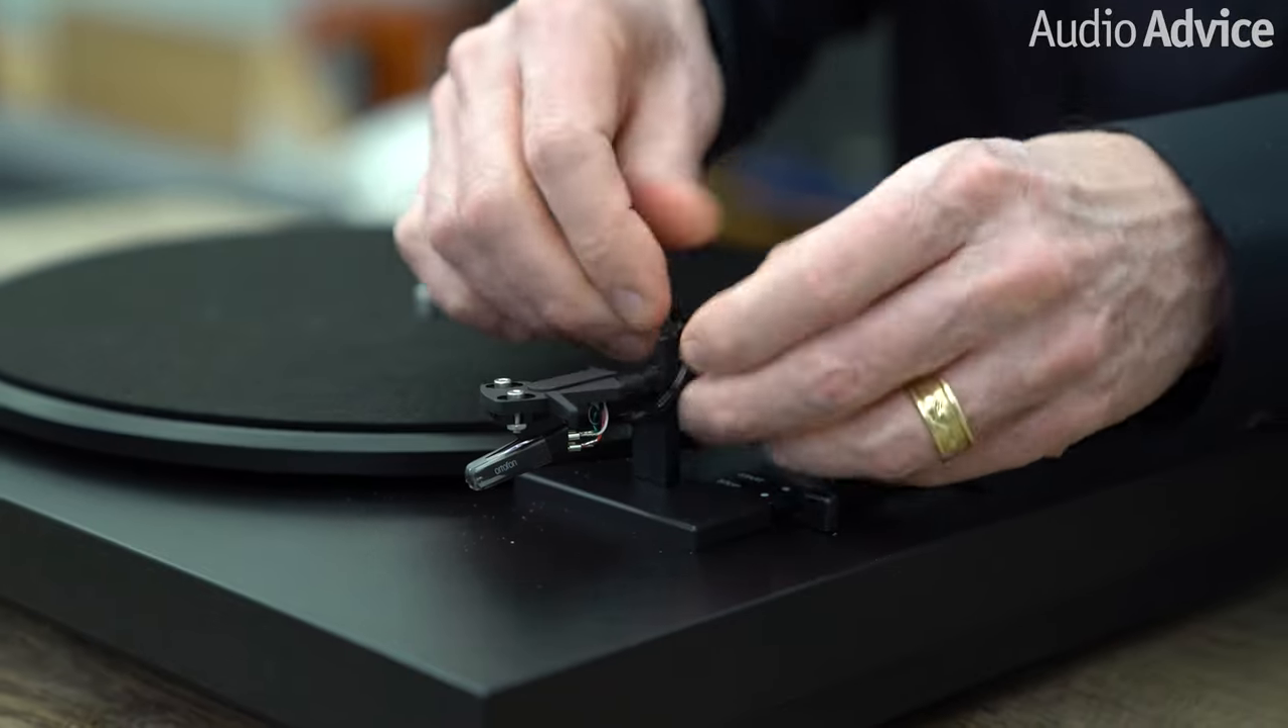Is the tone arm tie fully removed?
No.